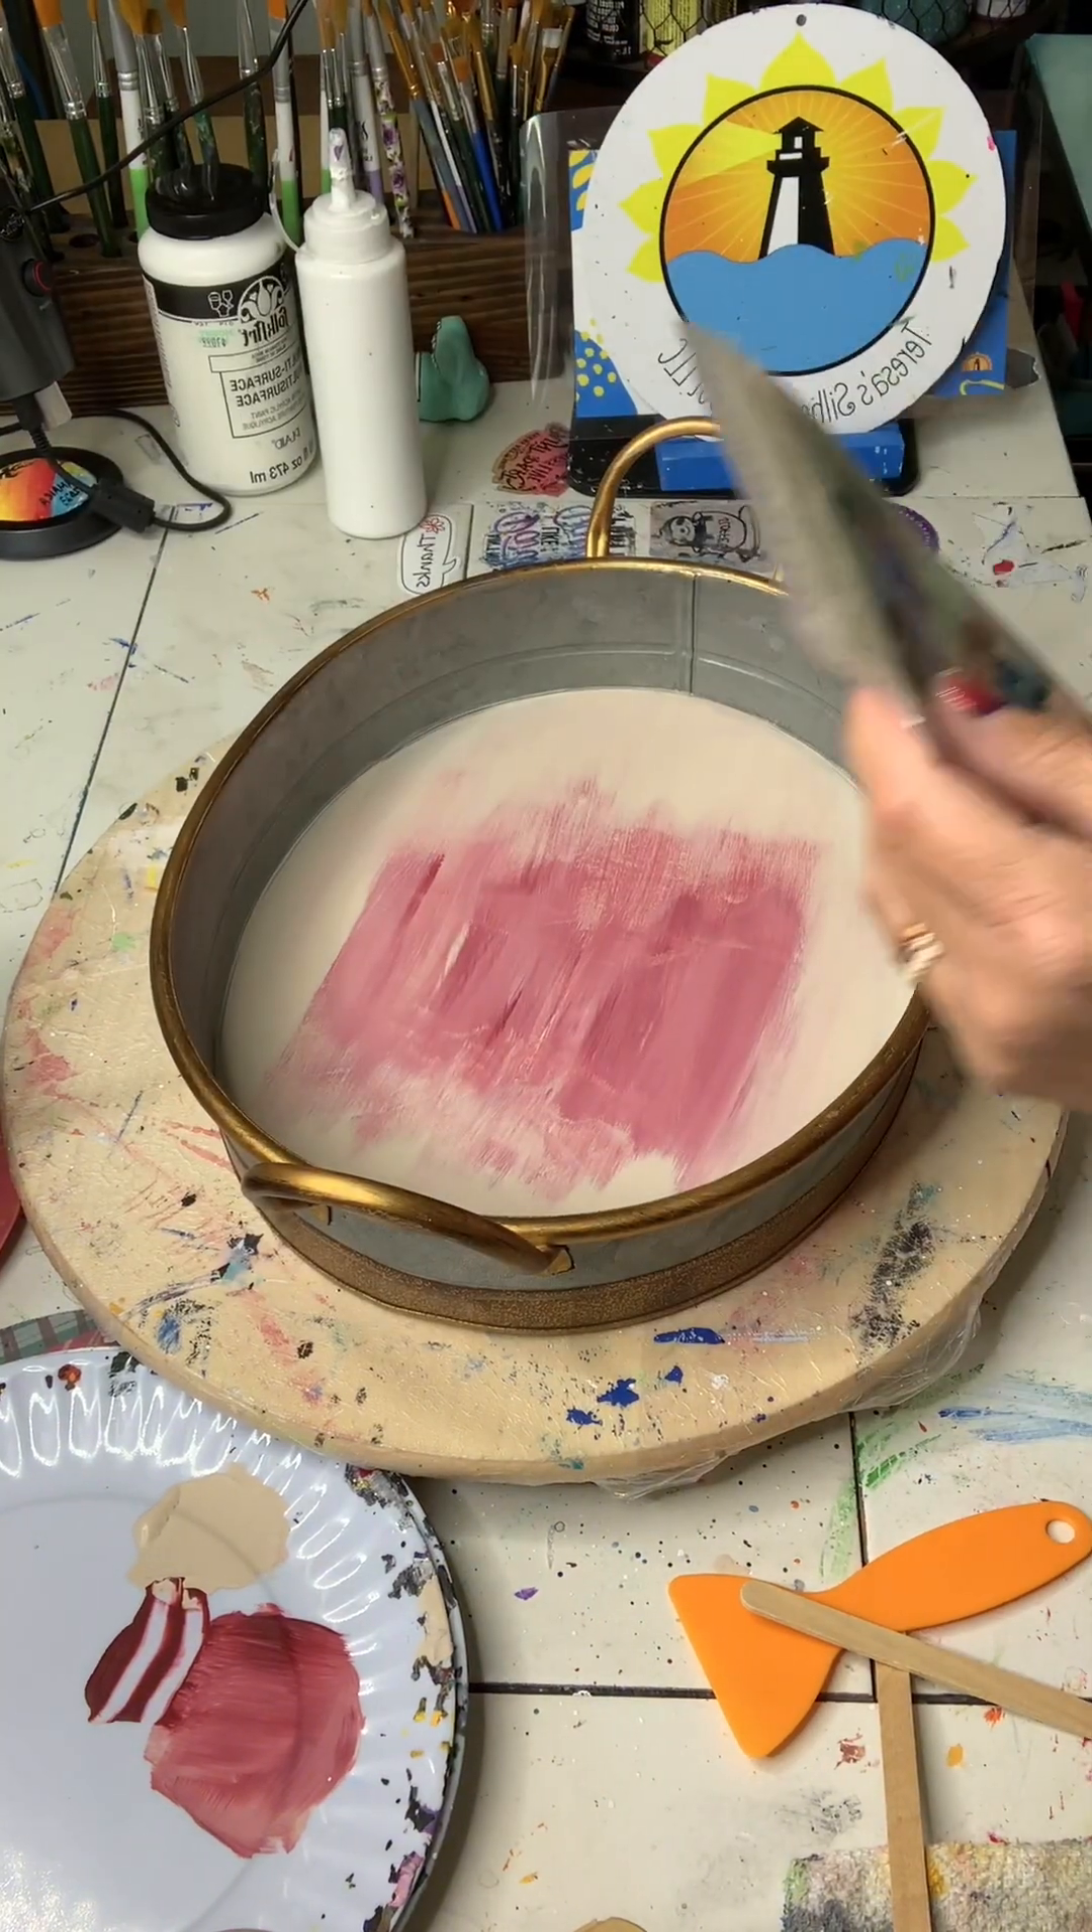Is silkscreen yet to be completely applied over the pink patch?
Yes.